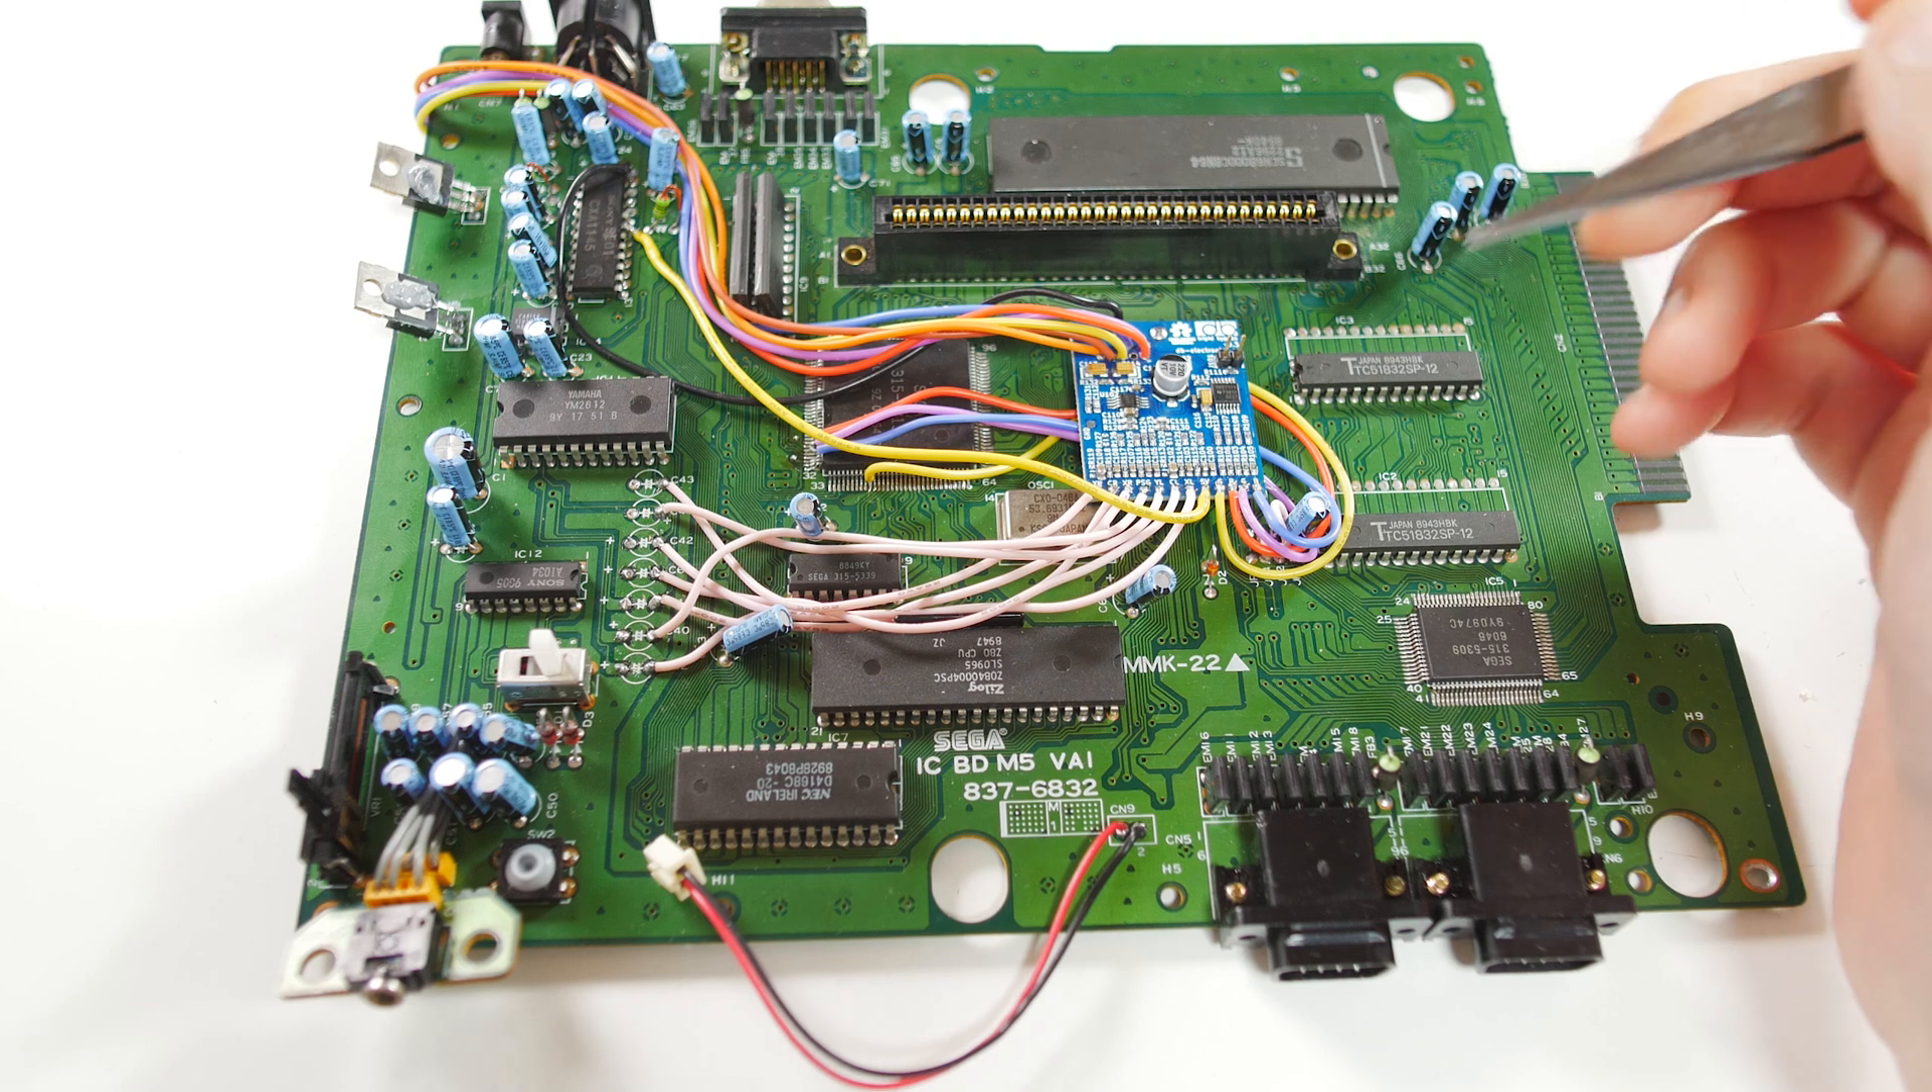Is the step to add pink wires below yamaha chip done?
Yes.